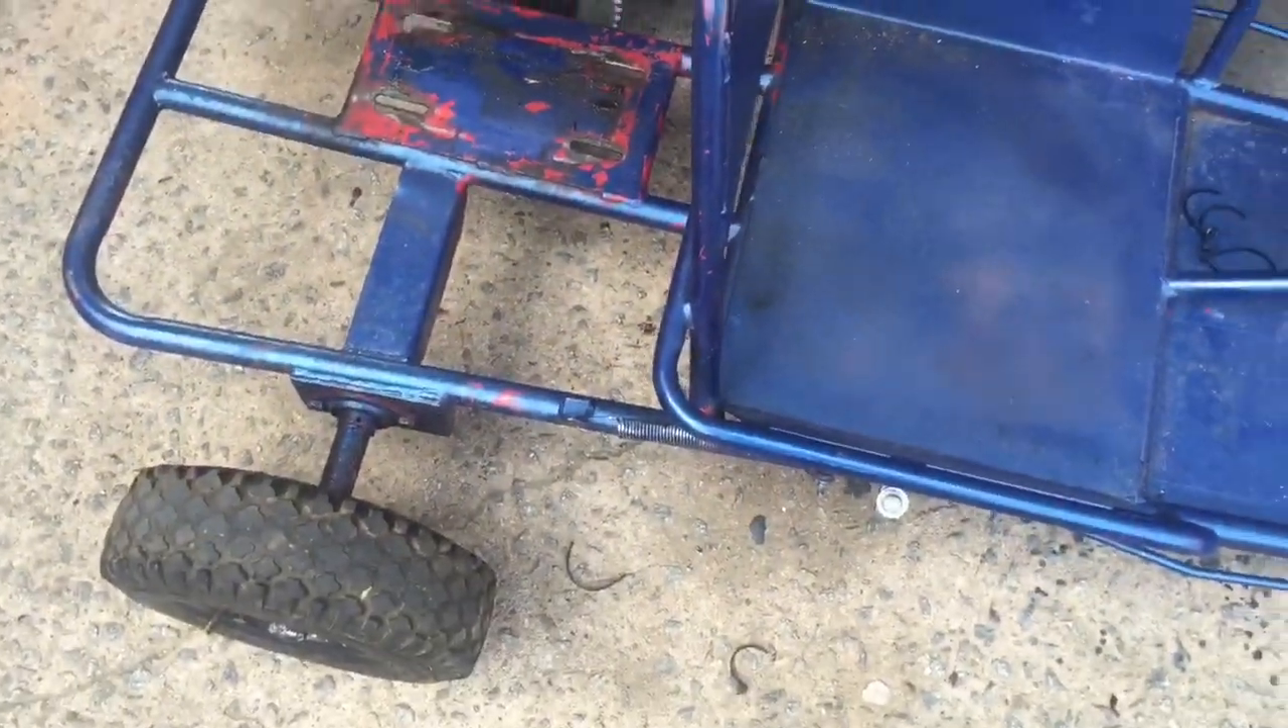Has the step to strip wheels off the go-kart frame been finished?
No.